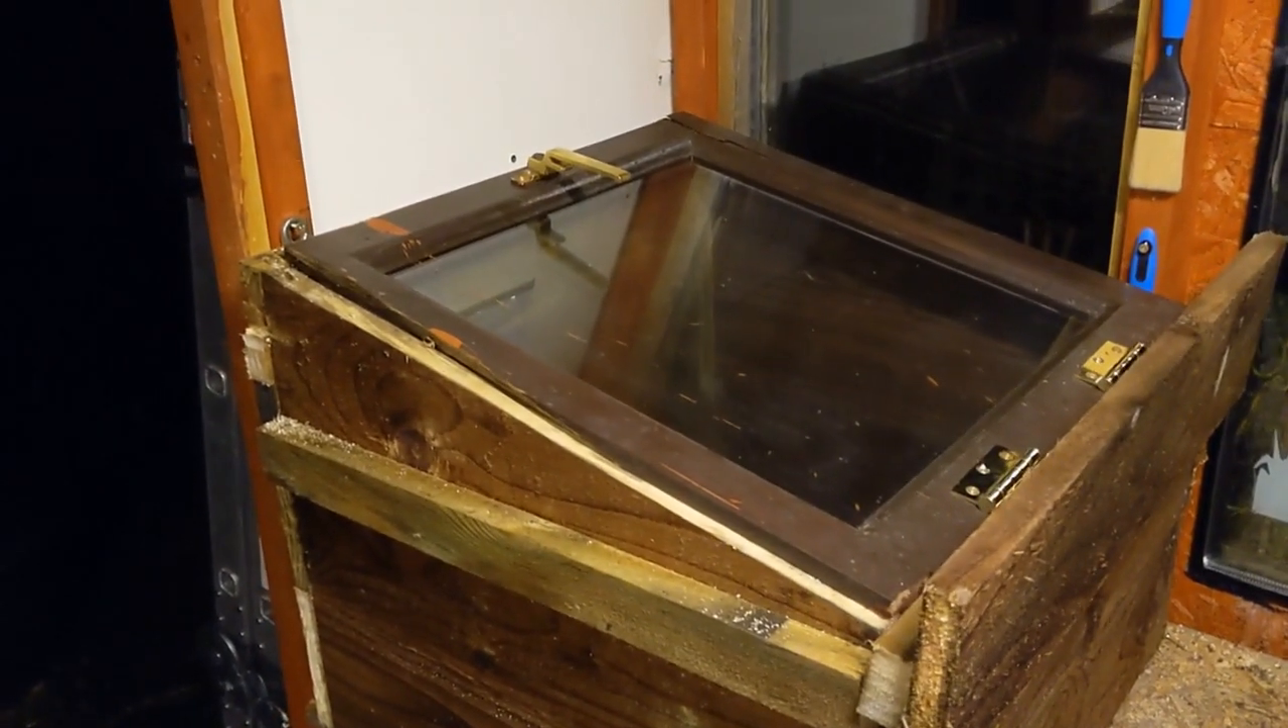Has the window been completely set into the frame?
Yes.